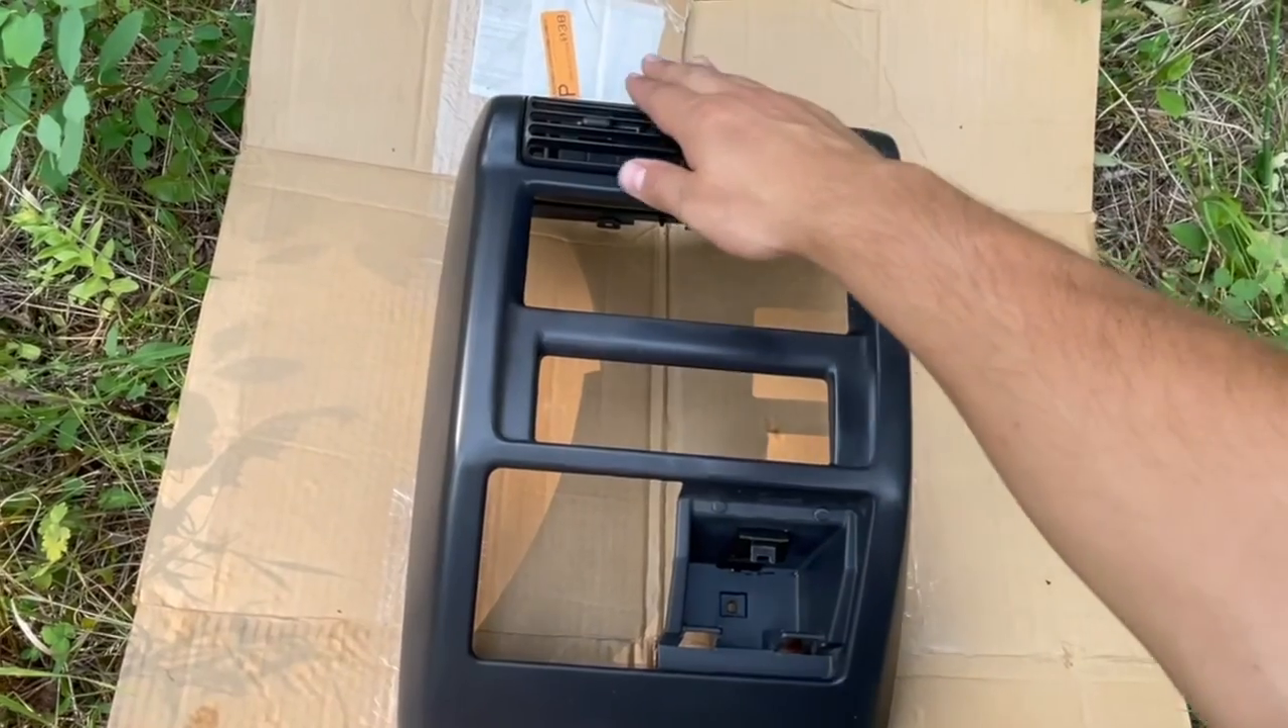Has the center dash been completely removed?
Yes.